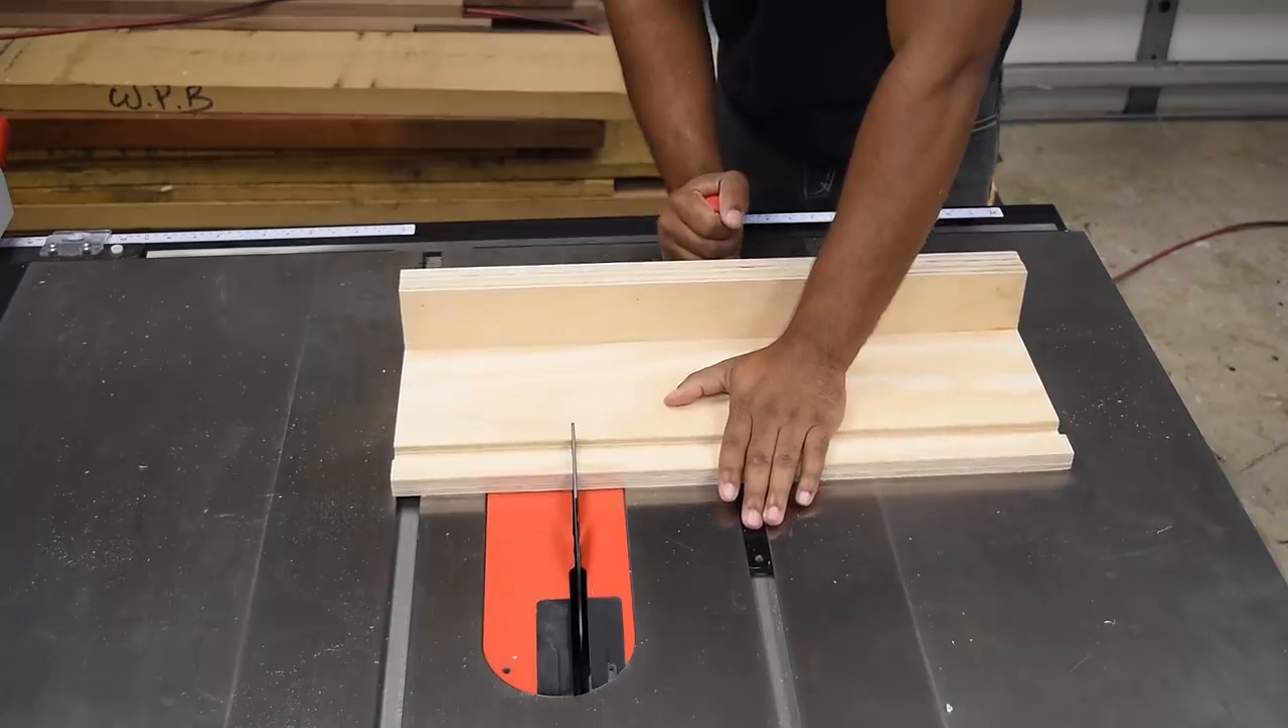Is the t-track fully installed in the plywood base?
No.